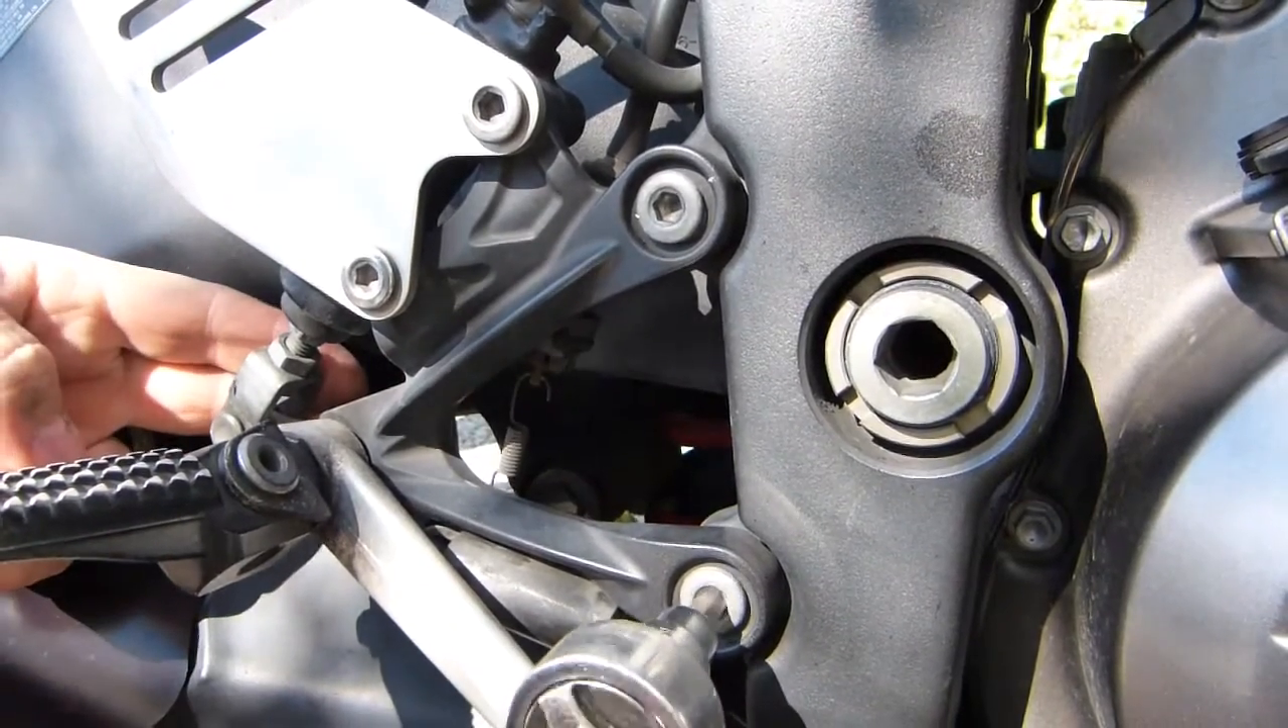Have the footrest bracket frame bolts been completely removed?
No.